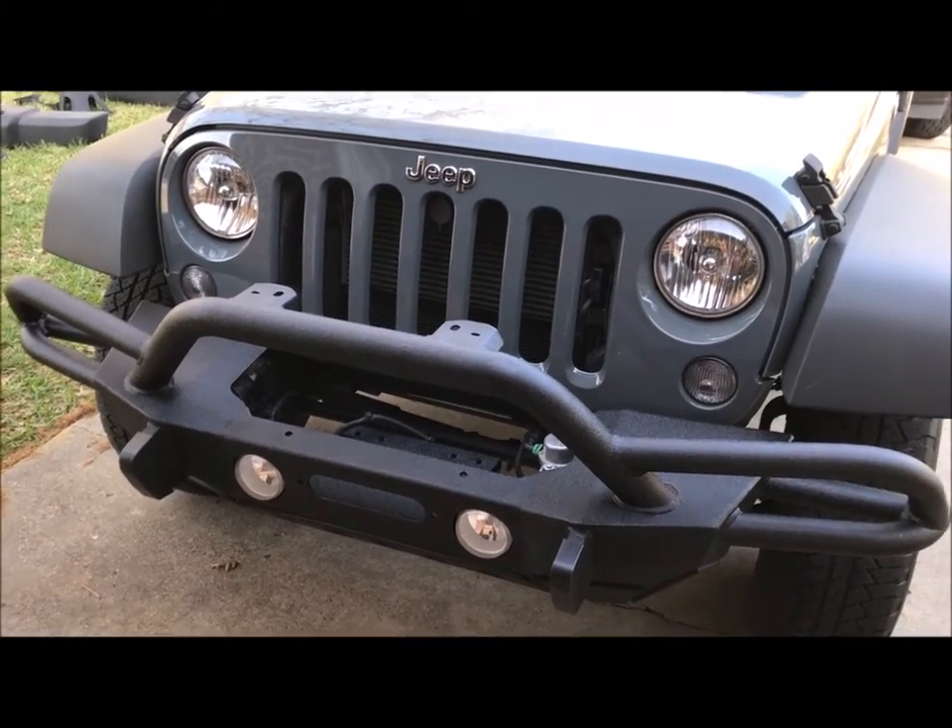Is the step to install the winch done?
No.